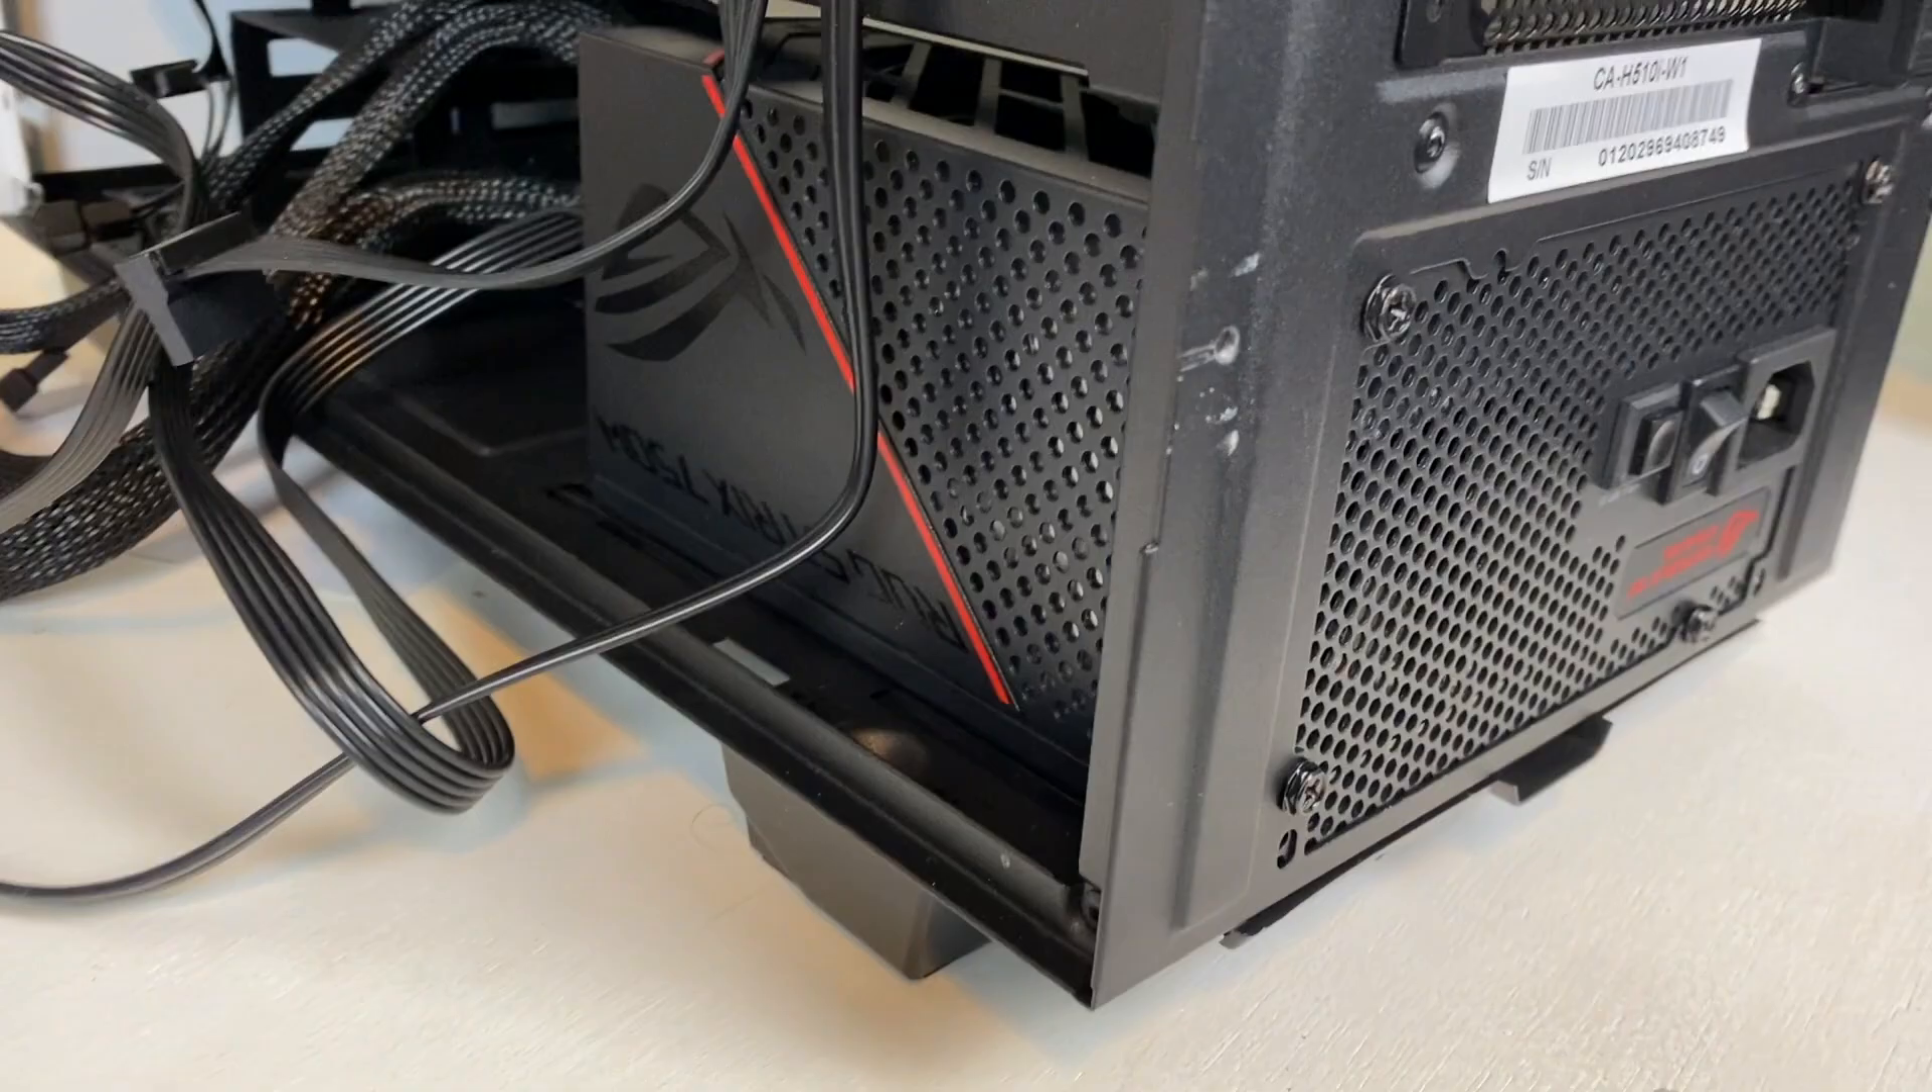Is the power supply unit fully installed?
Yes.